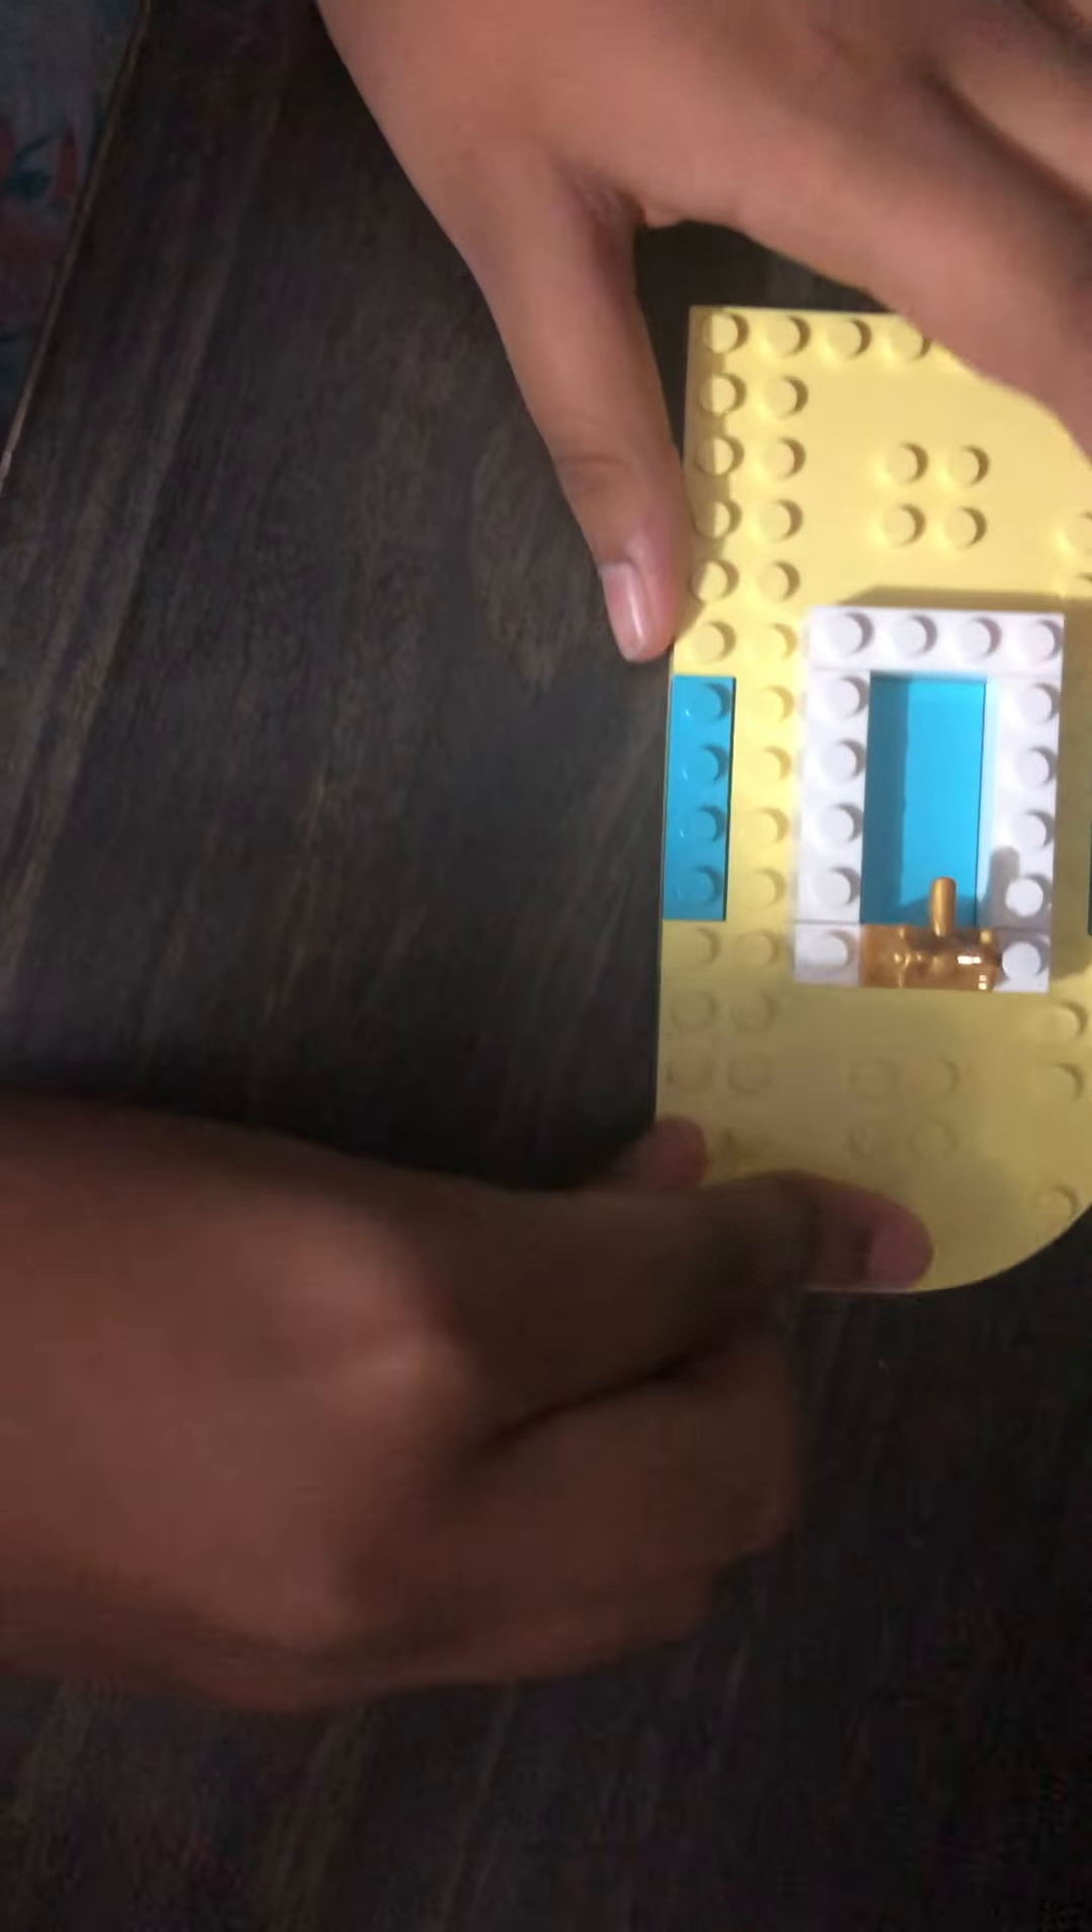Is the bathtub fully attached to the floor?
Yes.